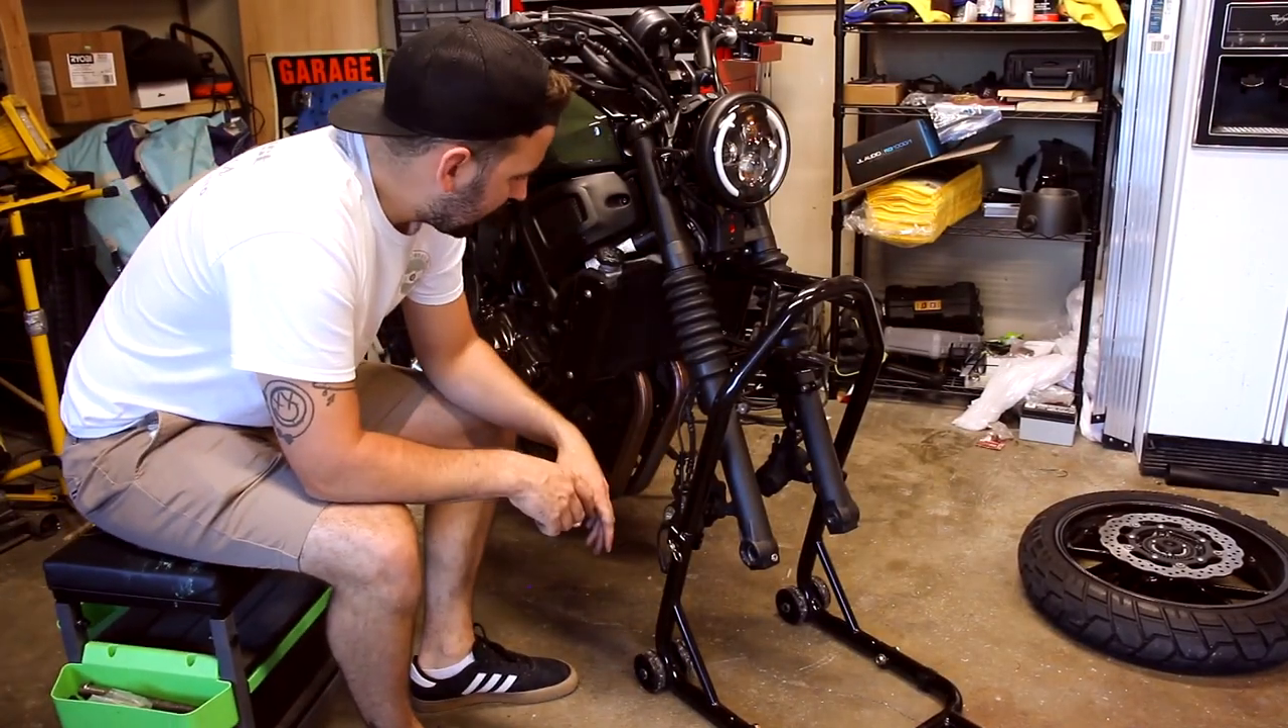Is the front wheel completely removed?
Yes.